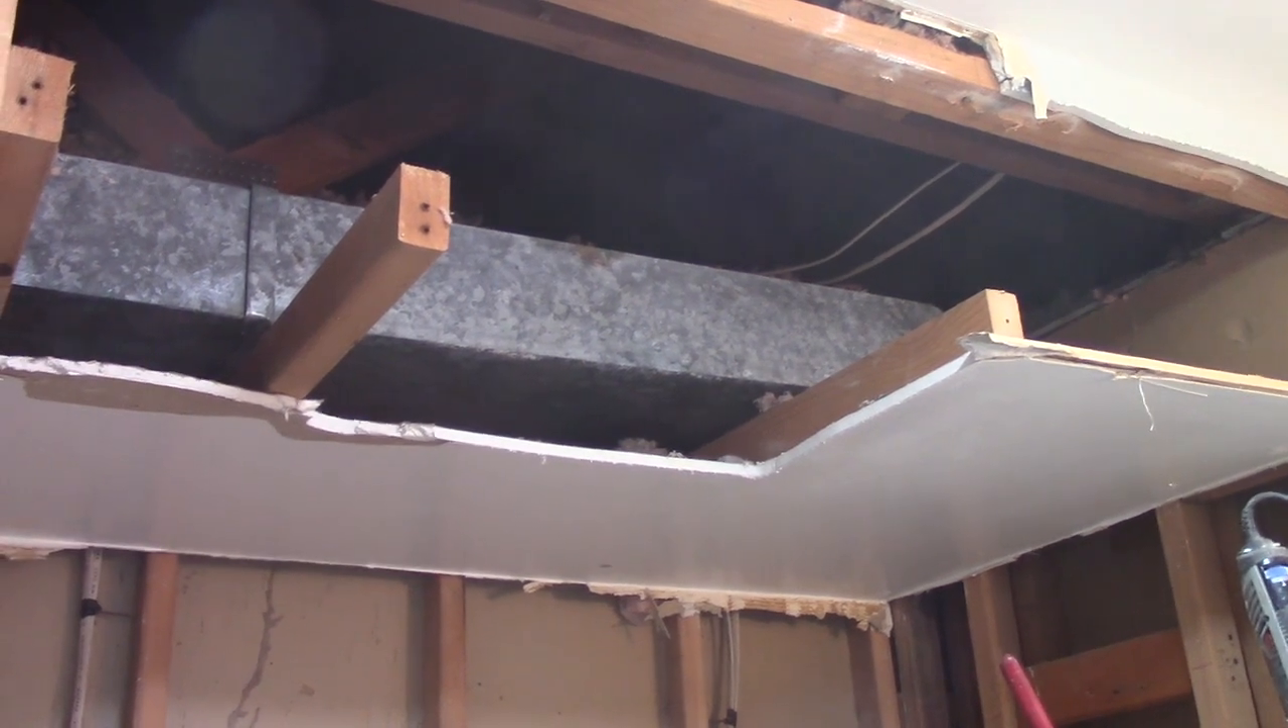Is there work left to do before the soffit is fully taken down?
Yes.